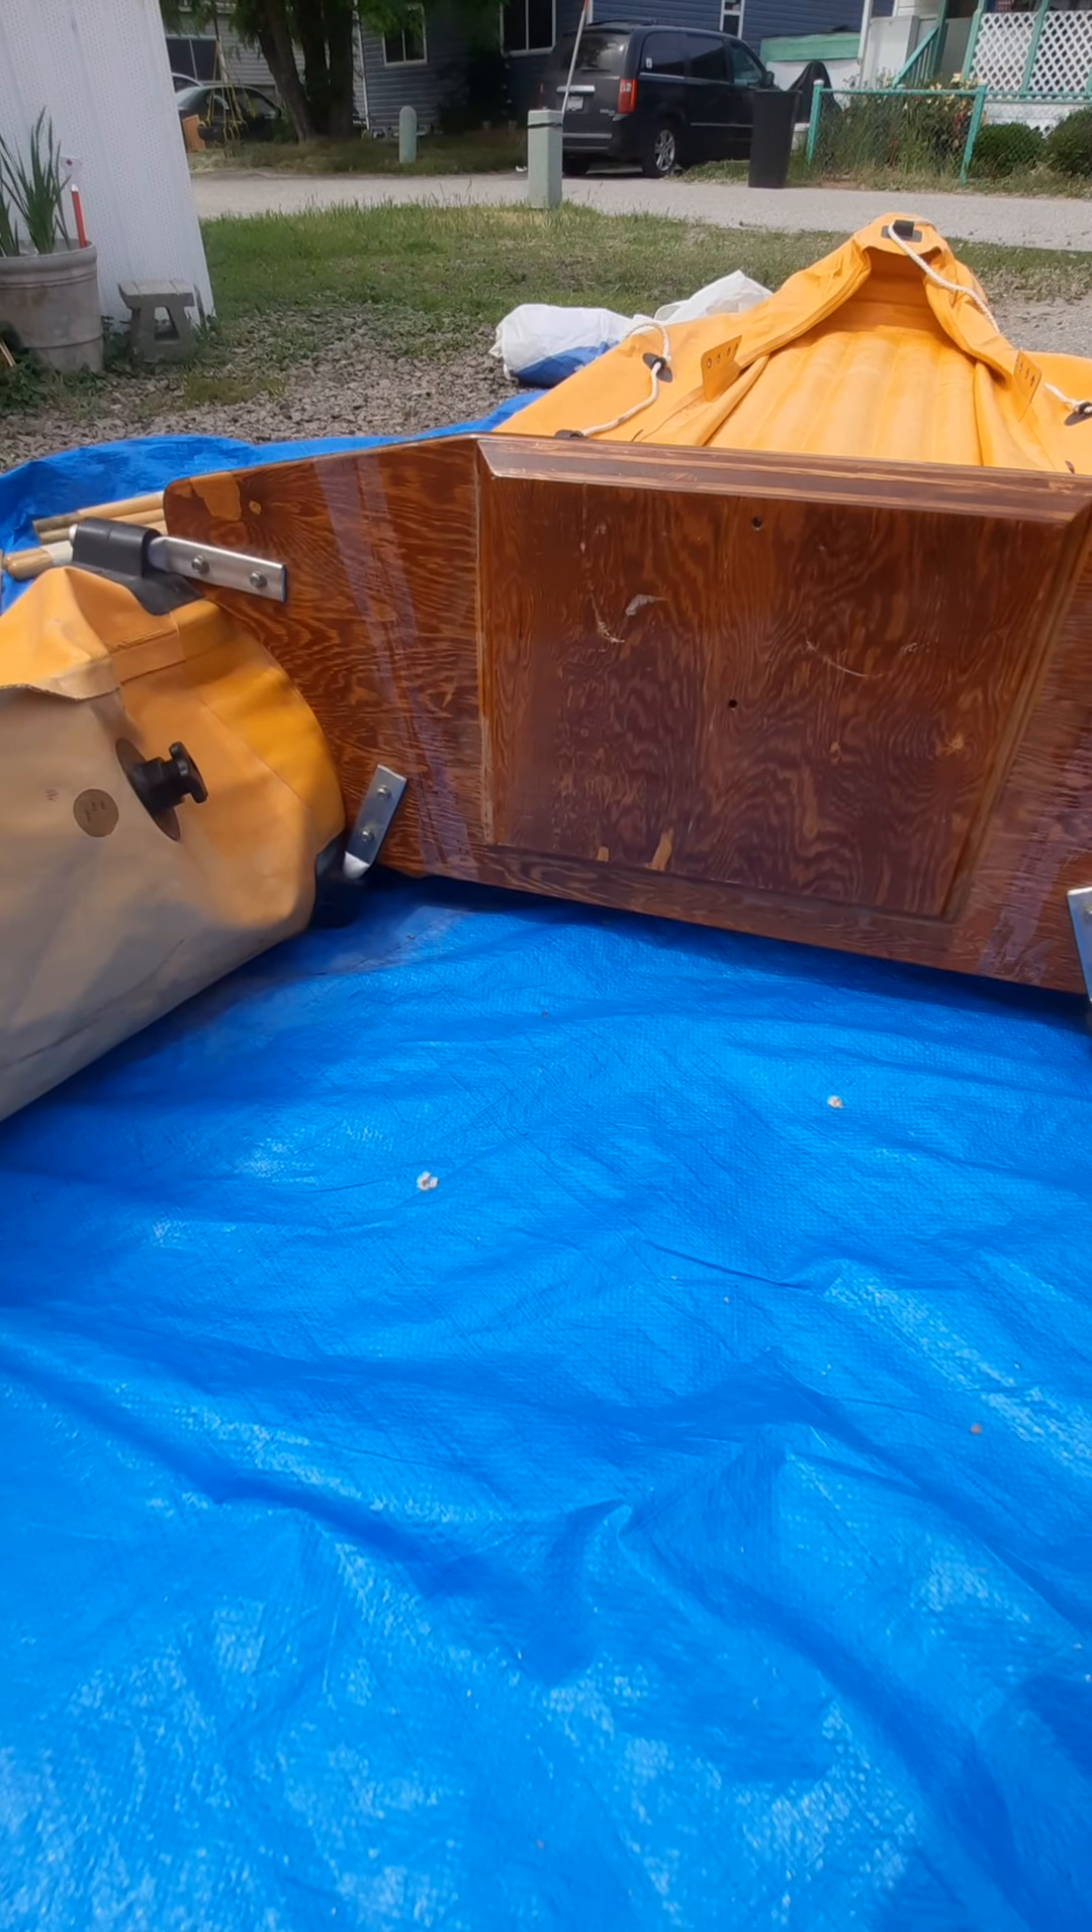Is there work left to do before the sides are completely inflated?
Yes.